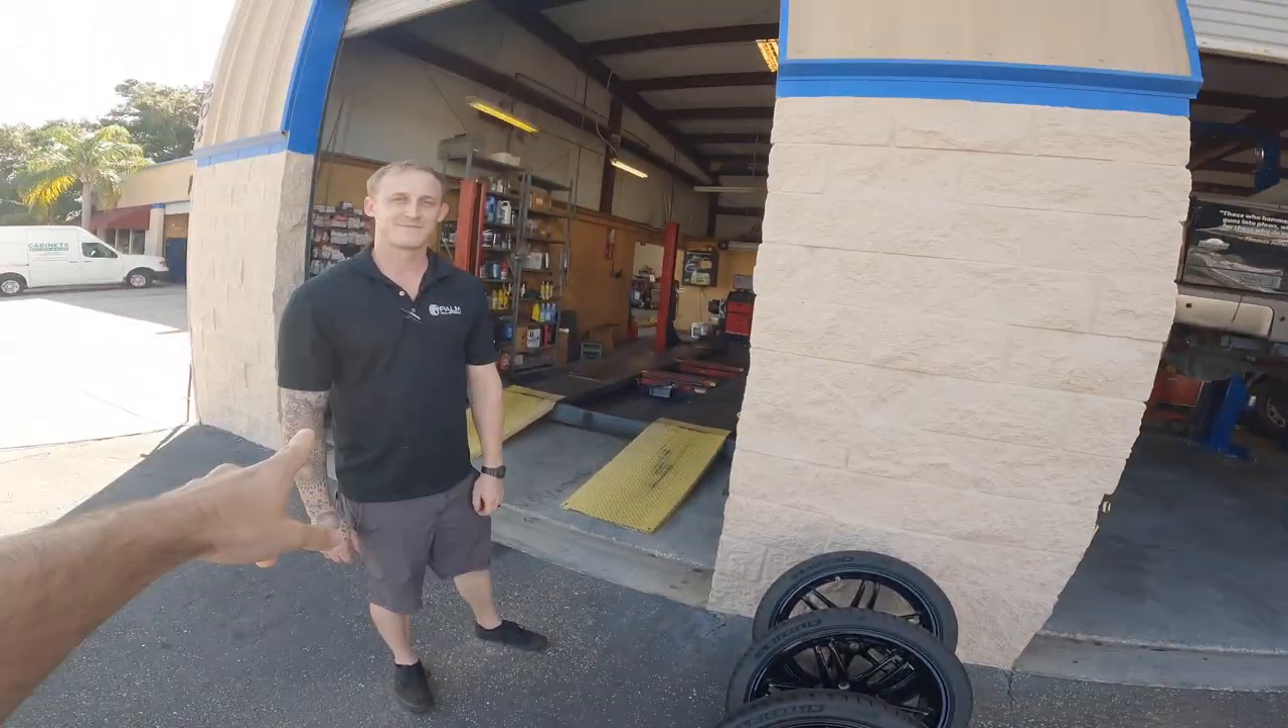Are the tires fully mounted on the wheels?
Yes.